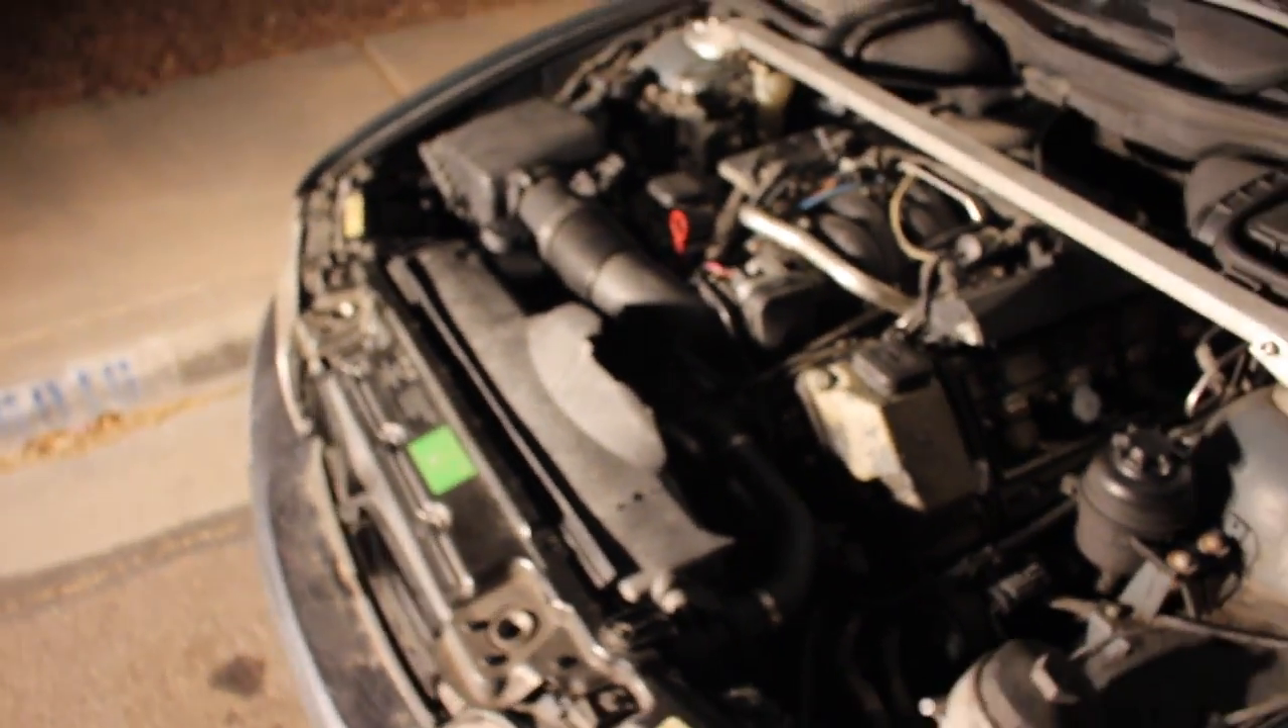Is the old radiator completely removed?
No.